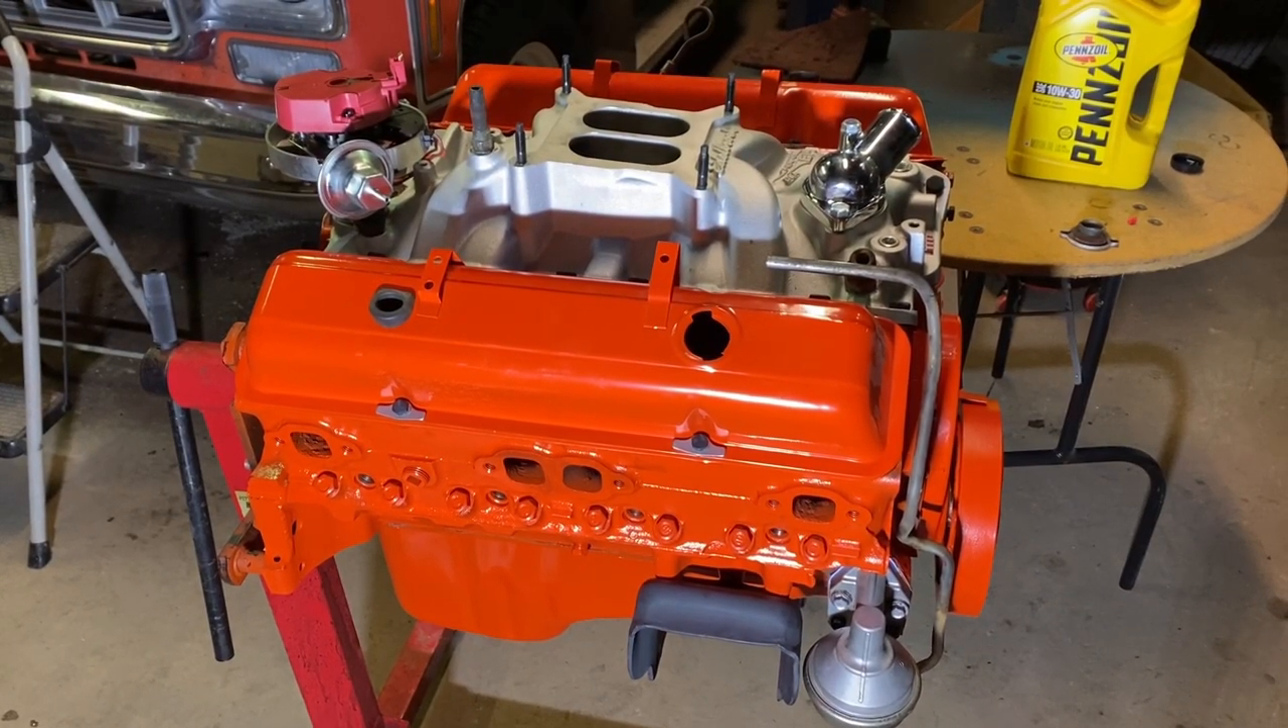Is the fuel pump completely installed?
Yes.